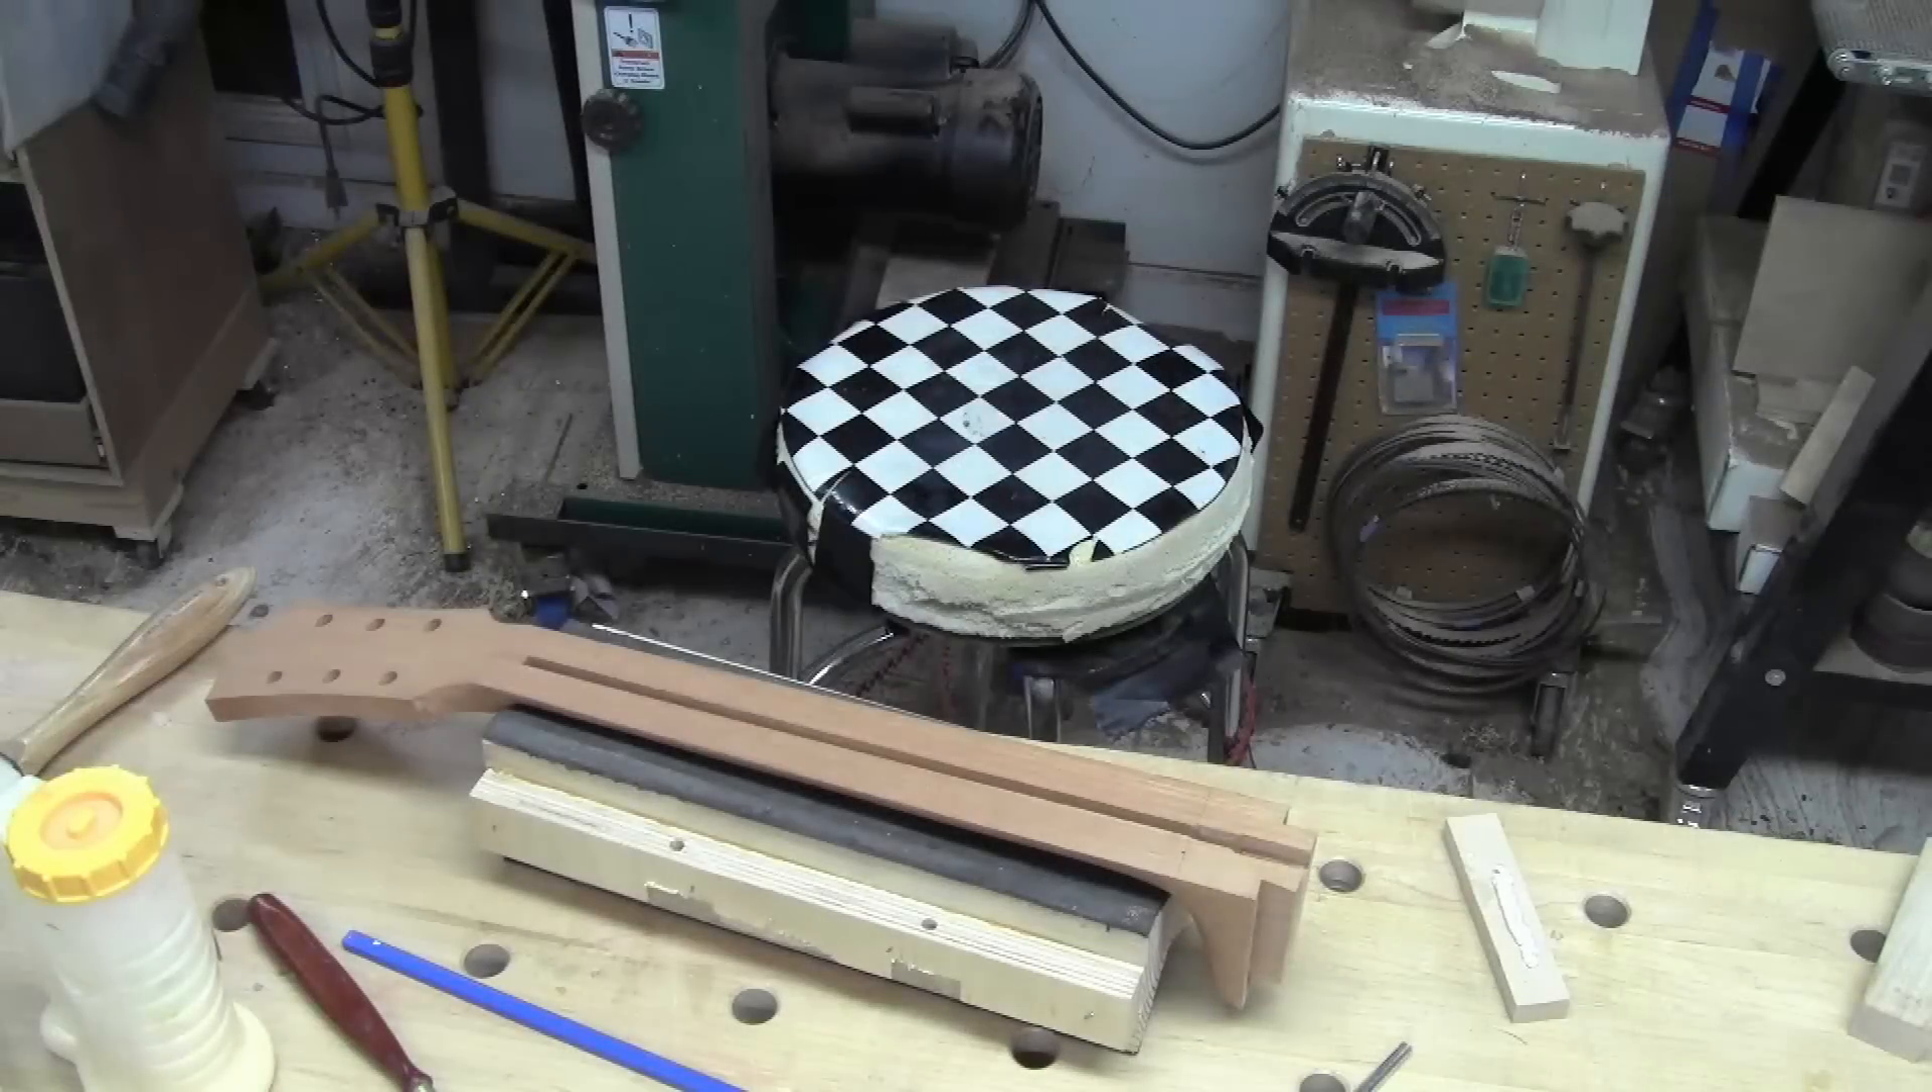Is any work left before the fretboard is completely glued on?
Yes.